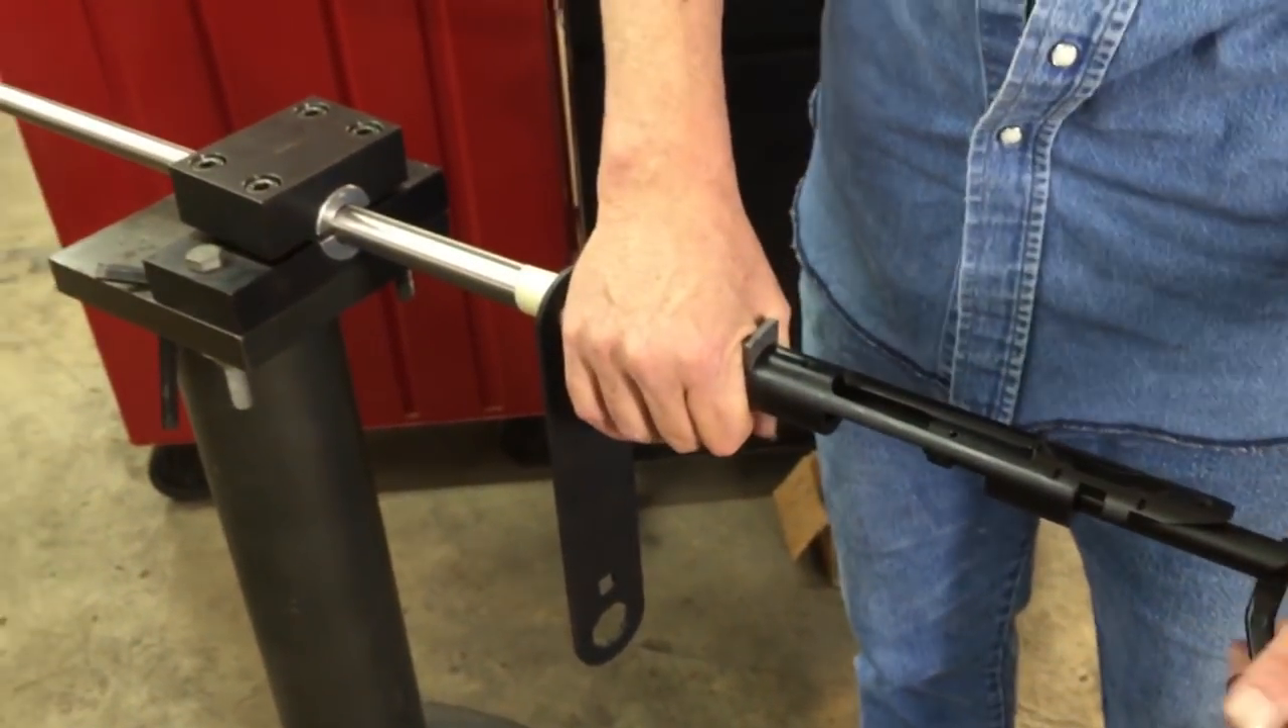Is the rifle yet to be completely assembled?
Yes.